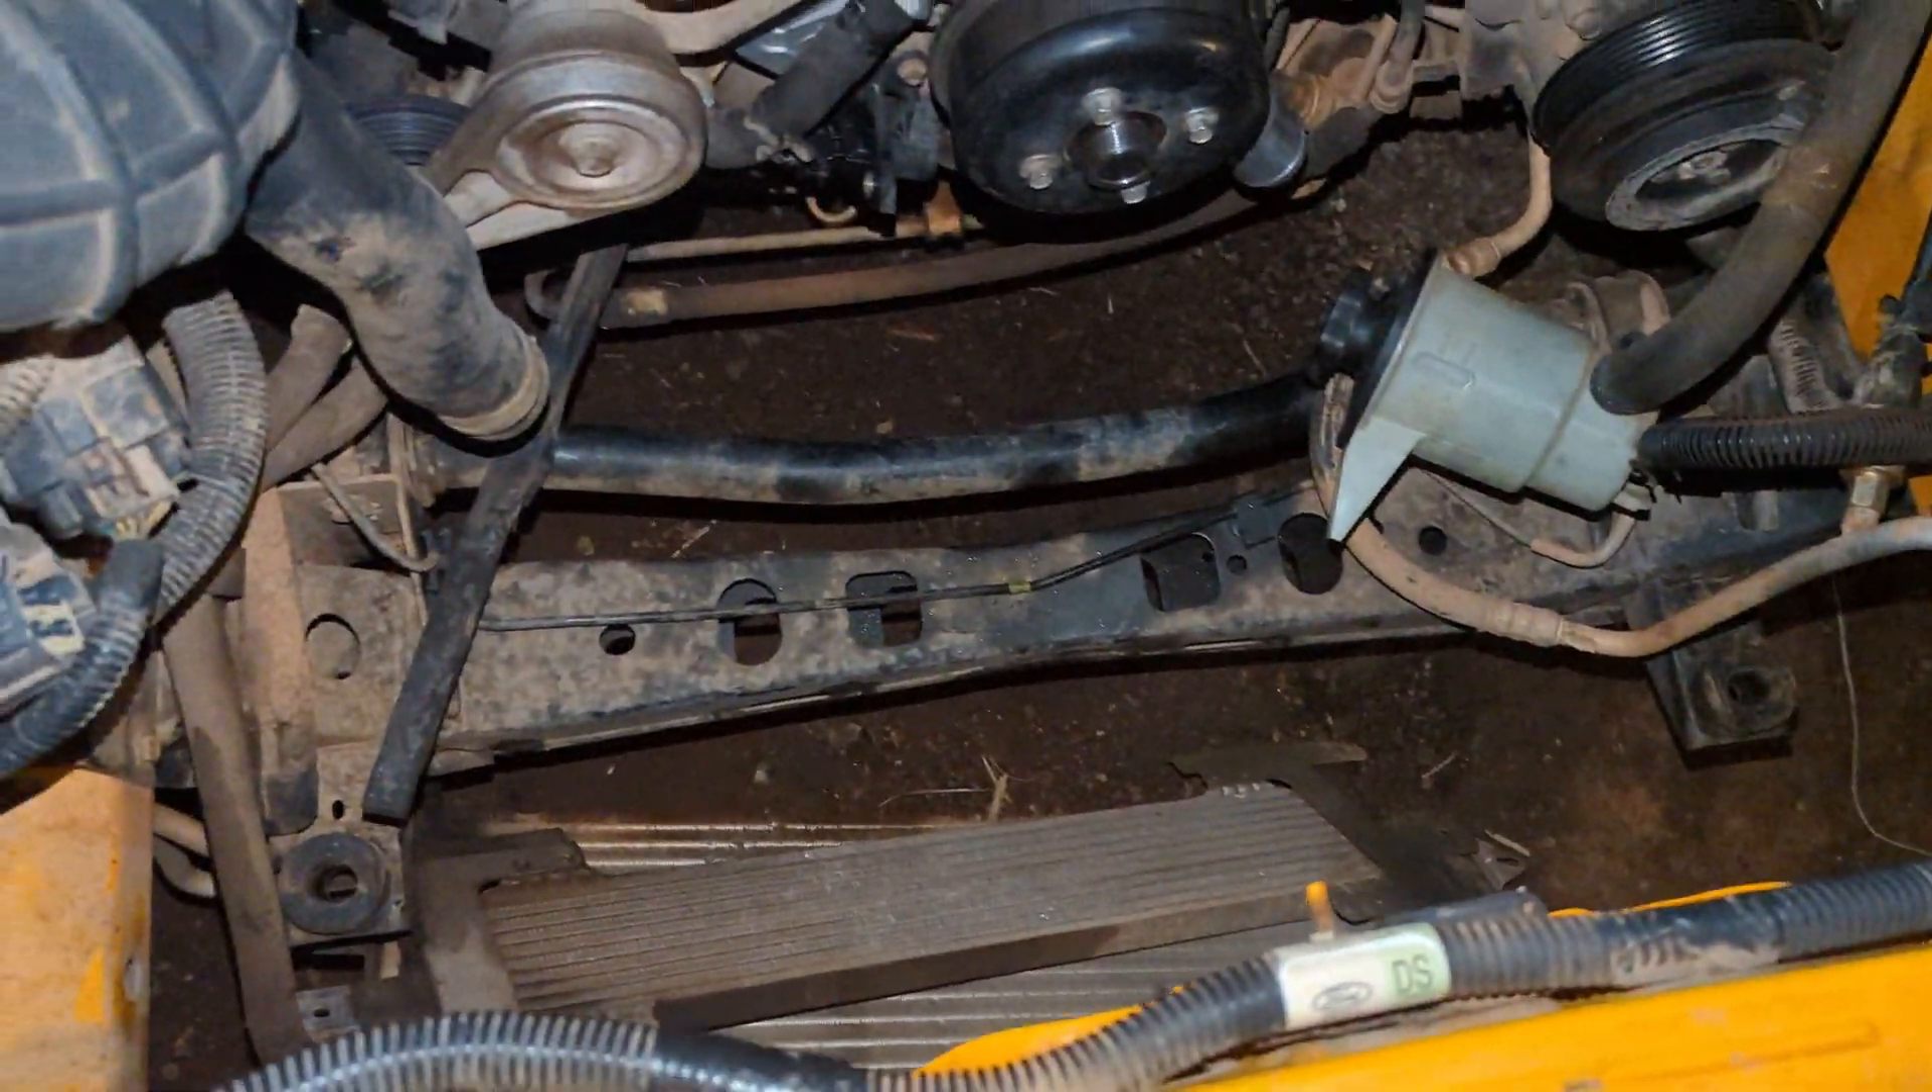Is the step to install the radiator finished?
No.